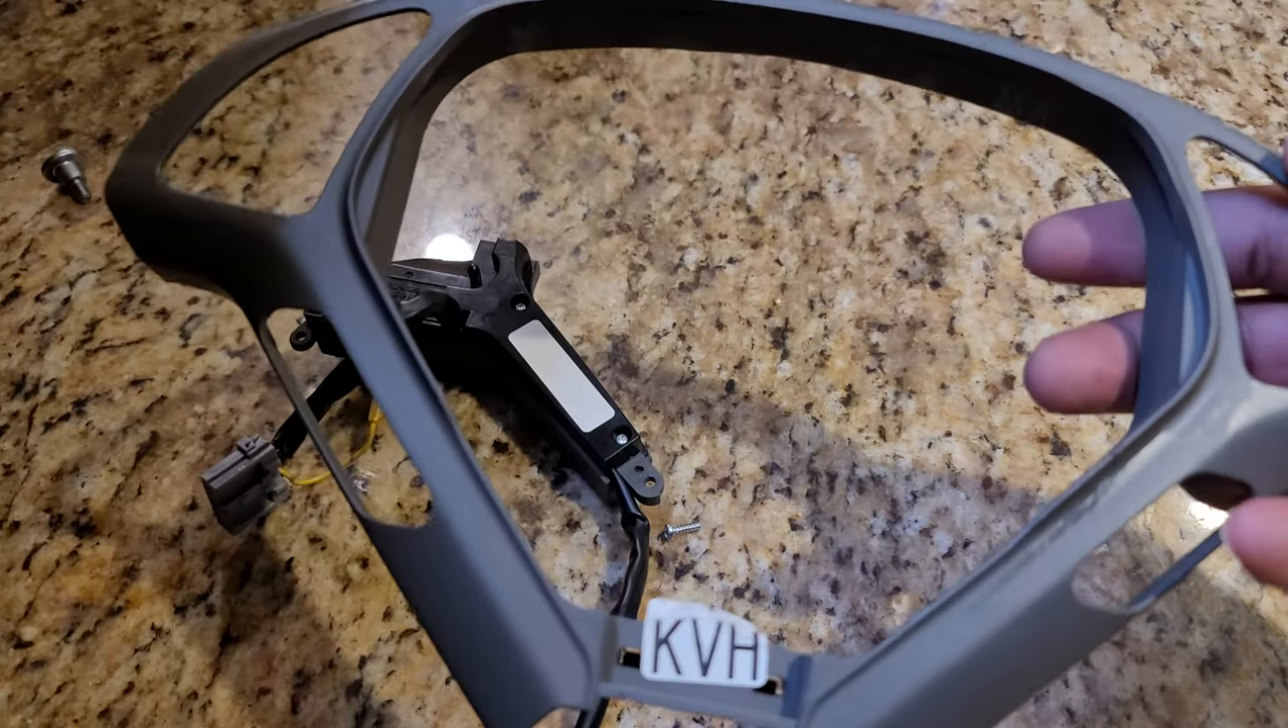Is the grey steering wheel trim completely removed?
Yes.